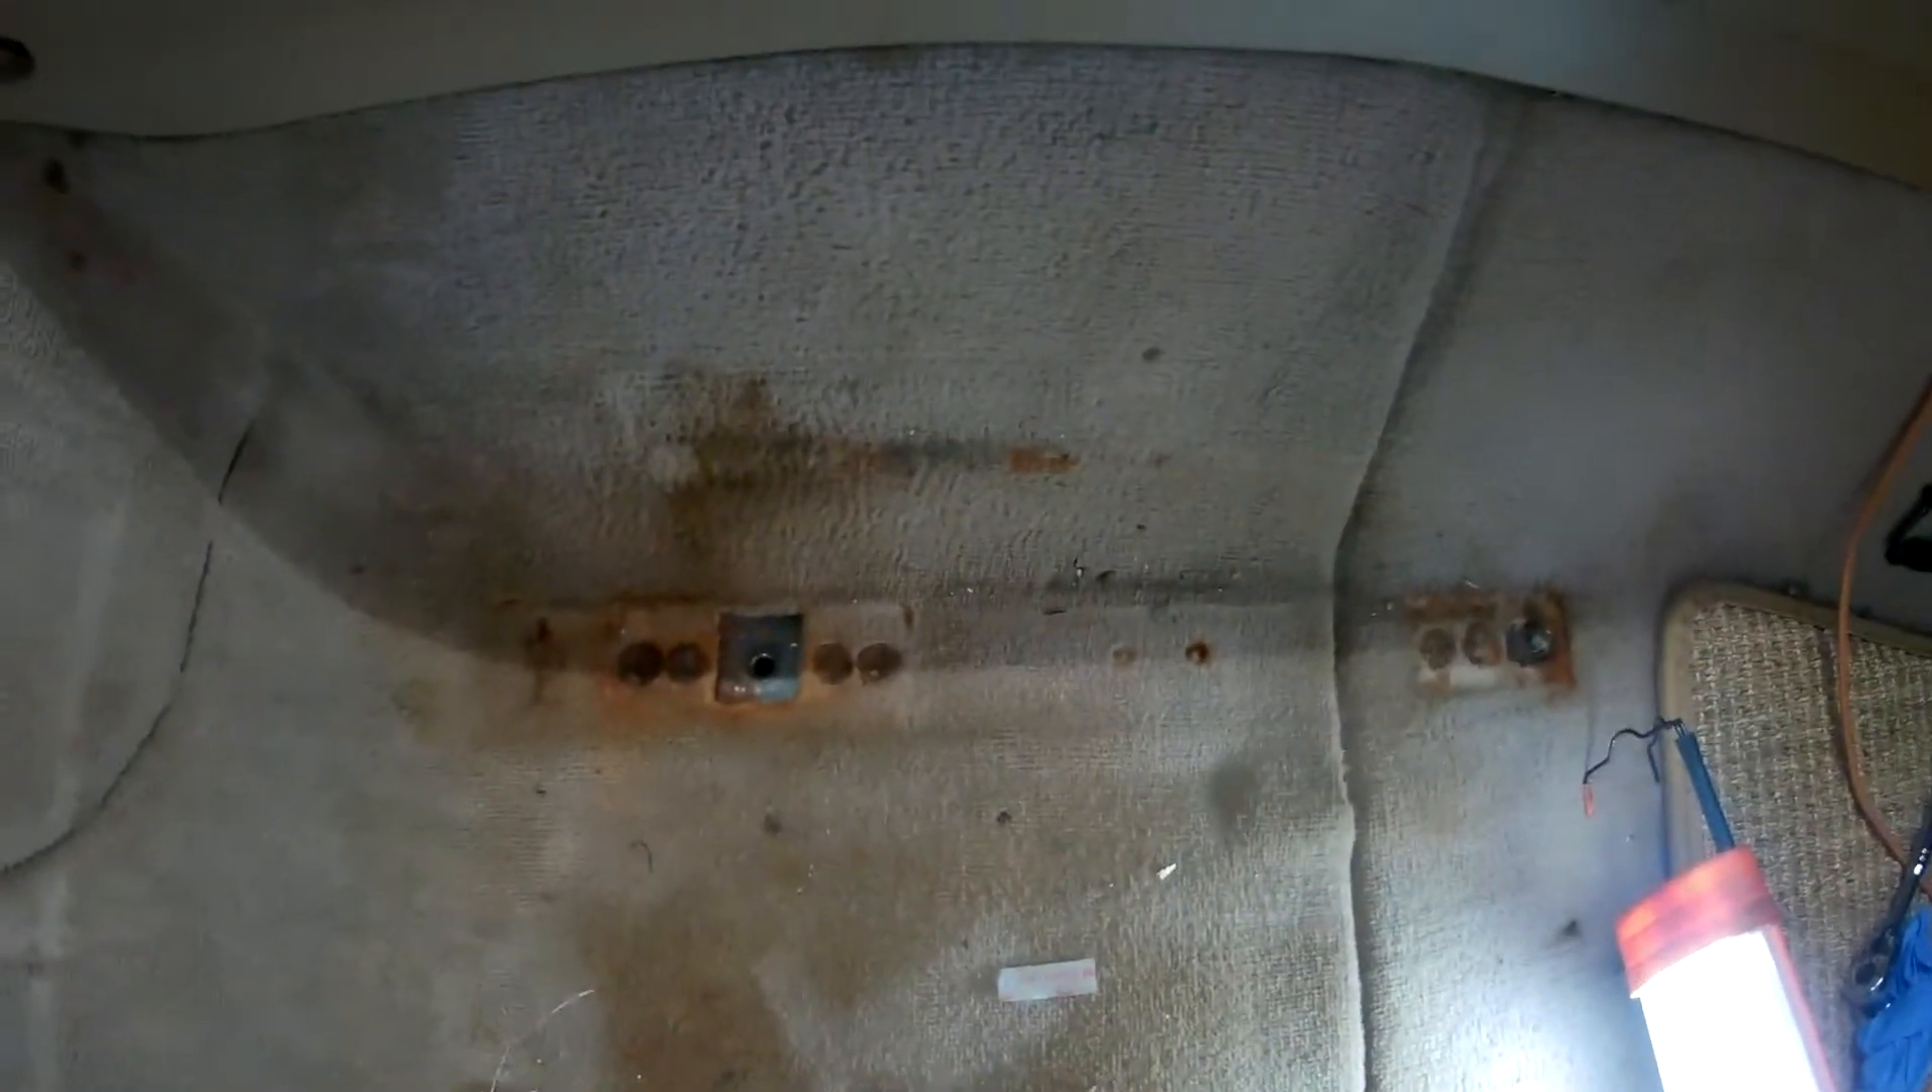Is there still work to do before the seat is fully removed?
No.